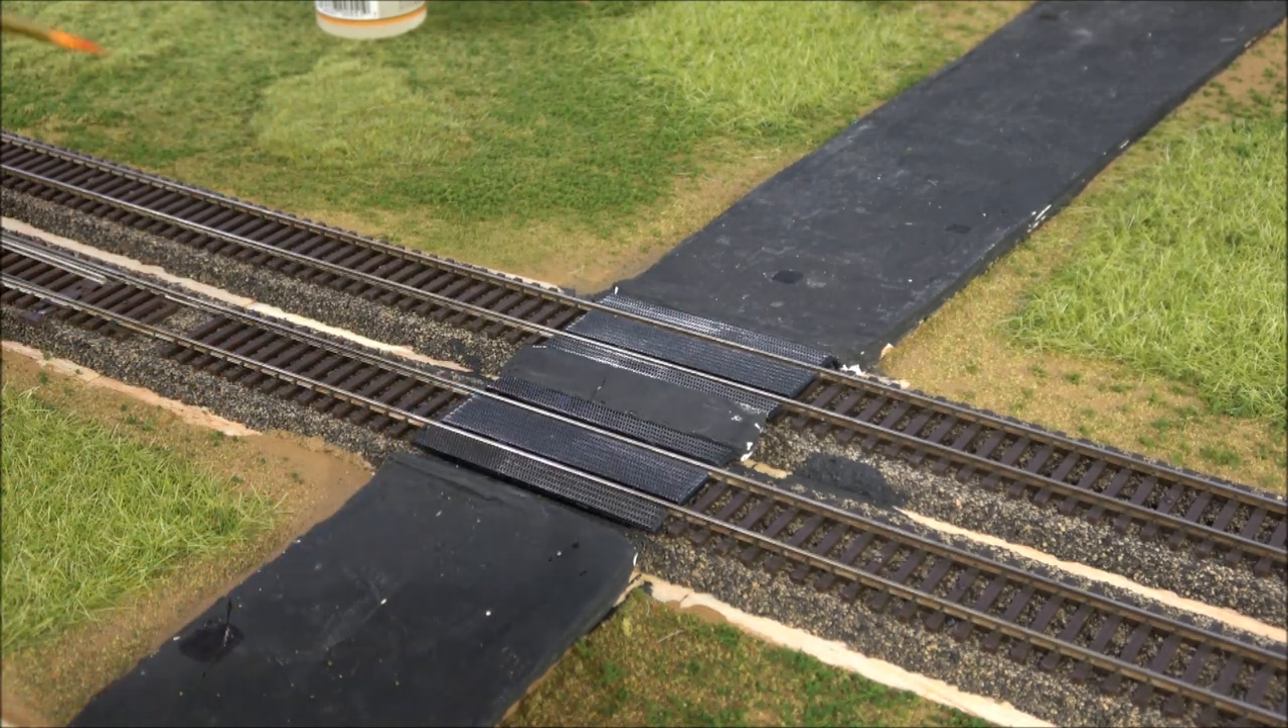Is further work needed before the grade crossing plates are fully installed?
No.